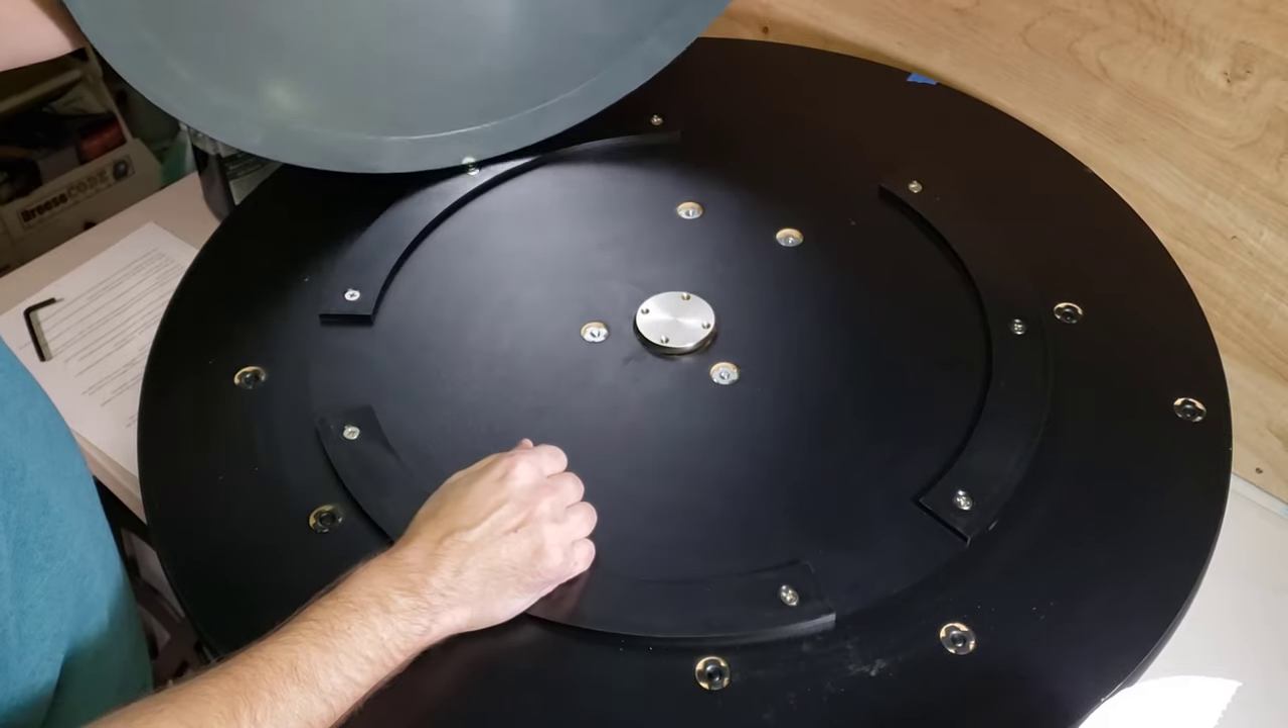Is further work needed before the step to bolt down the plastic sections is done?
No.